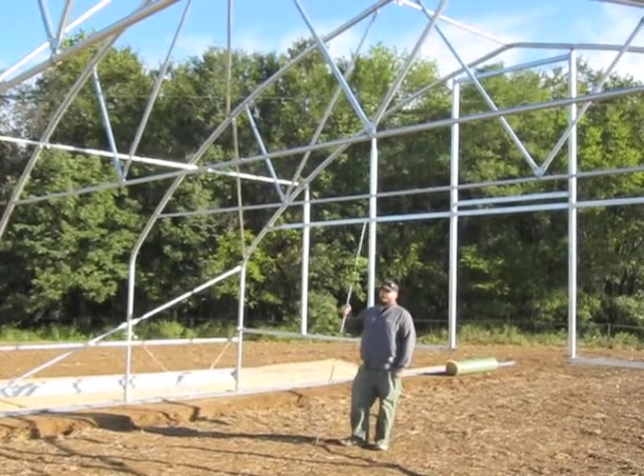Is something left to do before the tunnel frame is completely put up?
No.